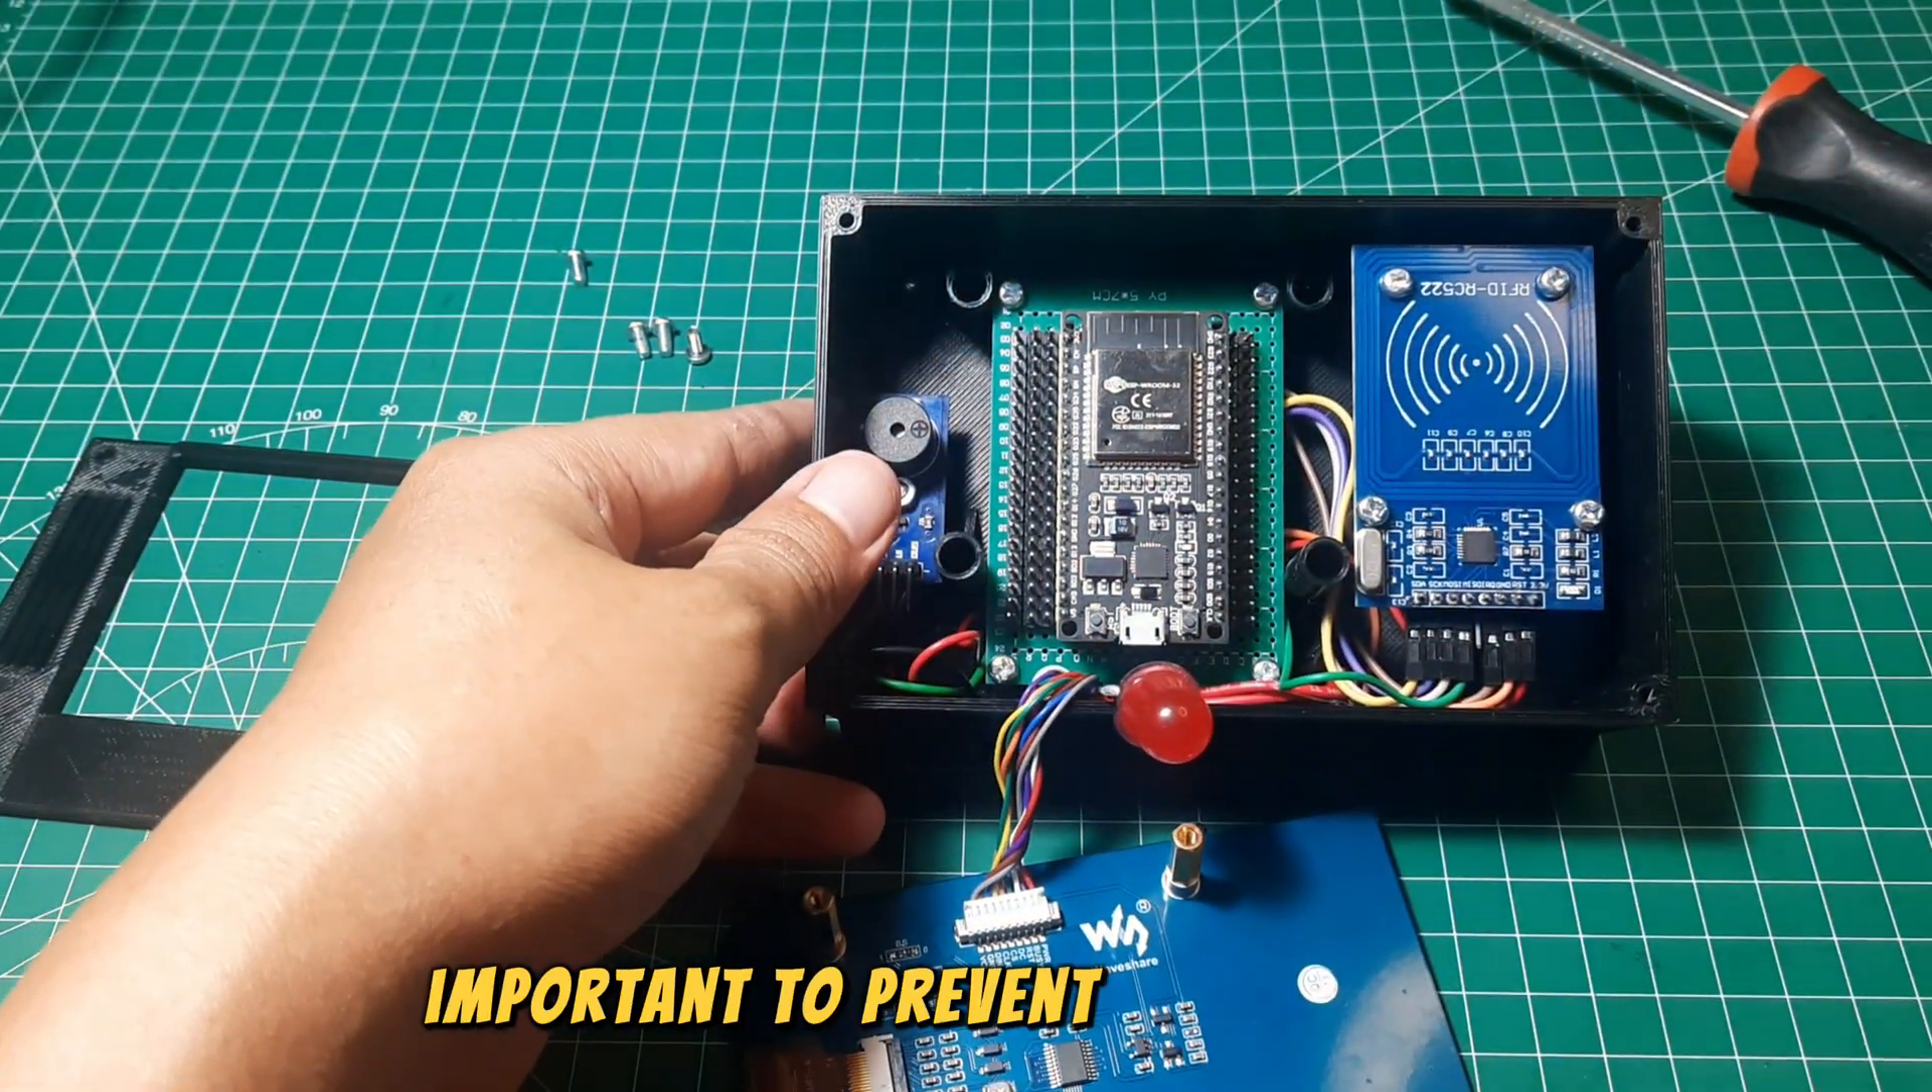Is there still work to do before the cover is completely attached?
Yes.